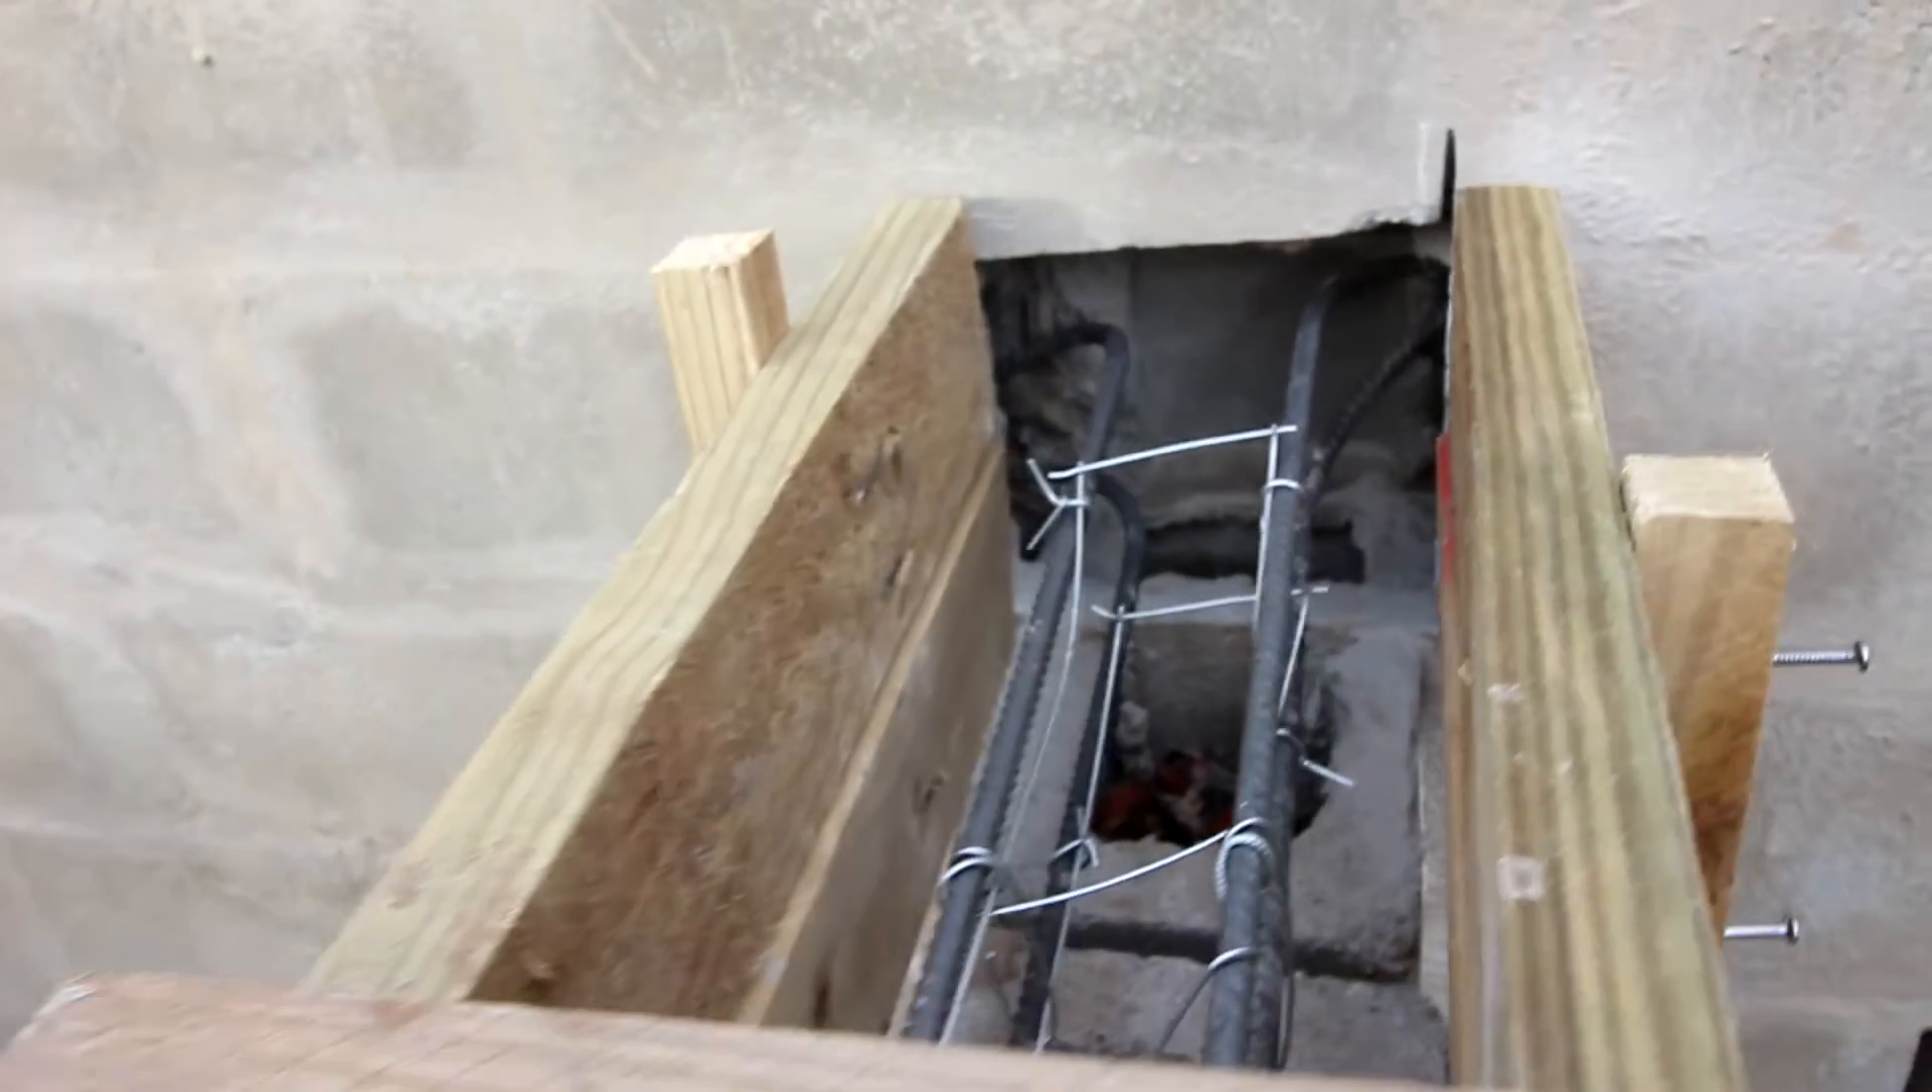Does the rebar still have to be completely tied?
No.